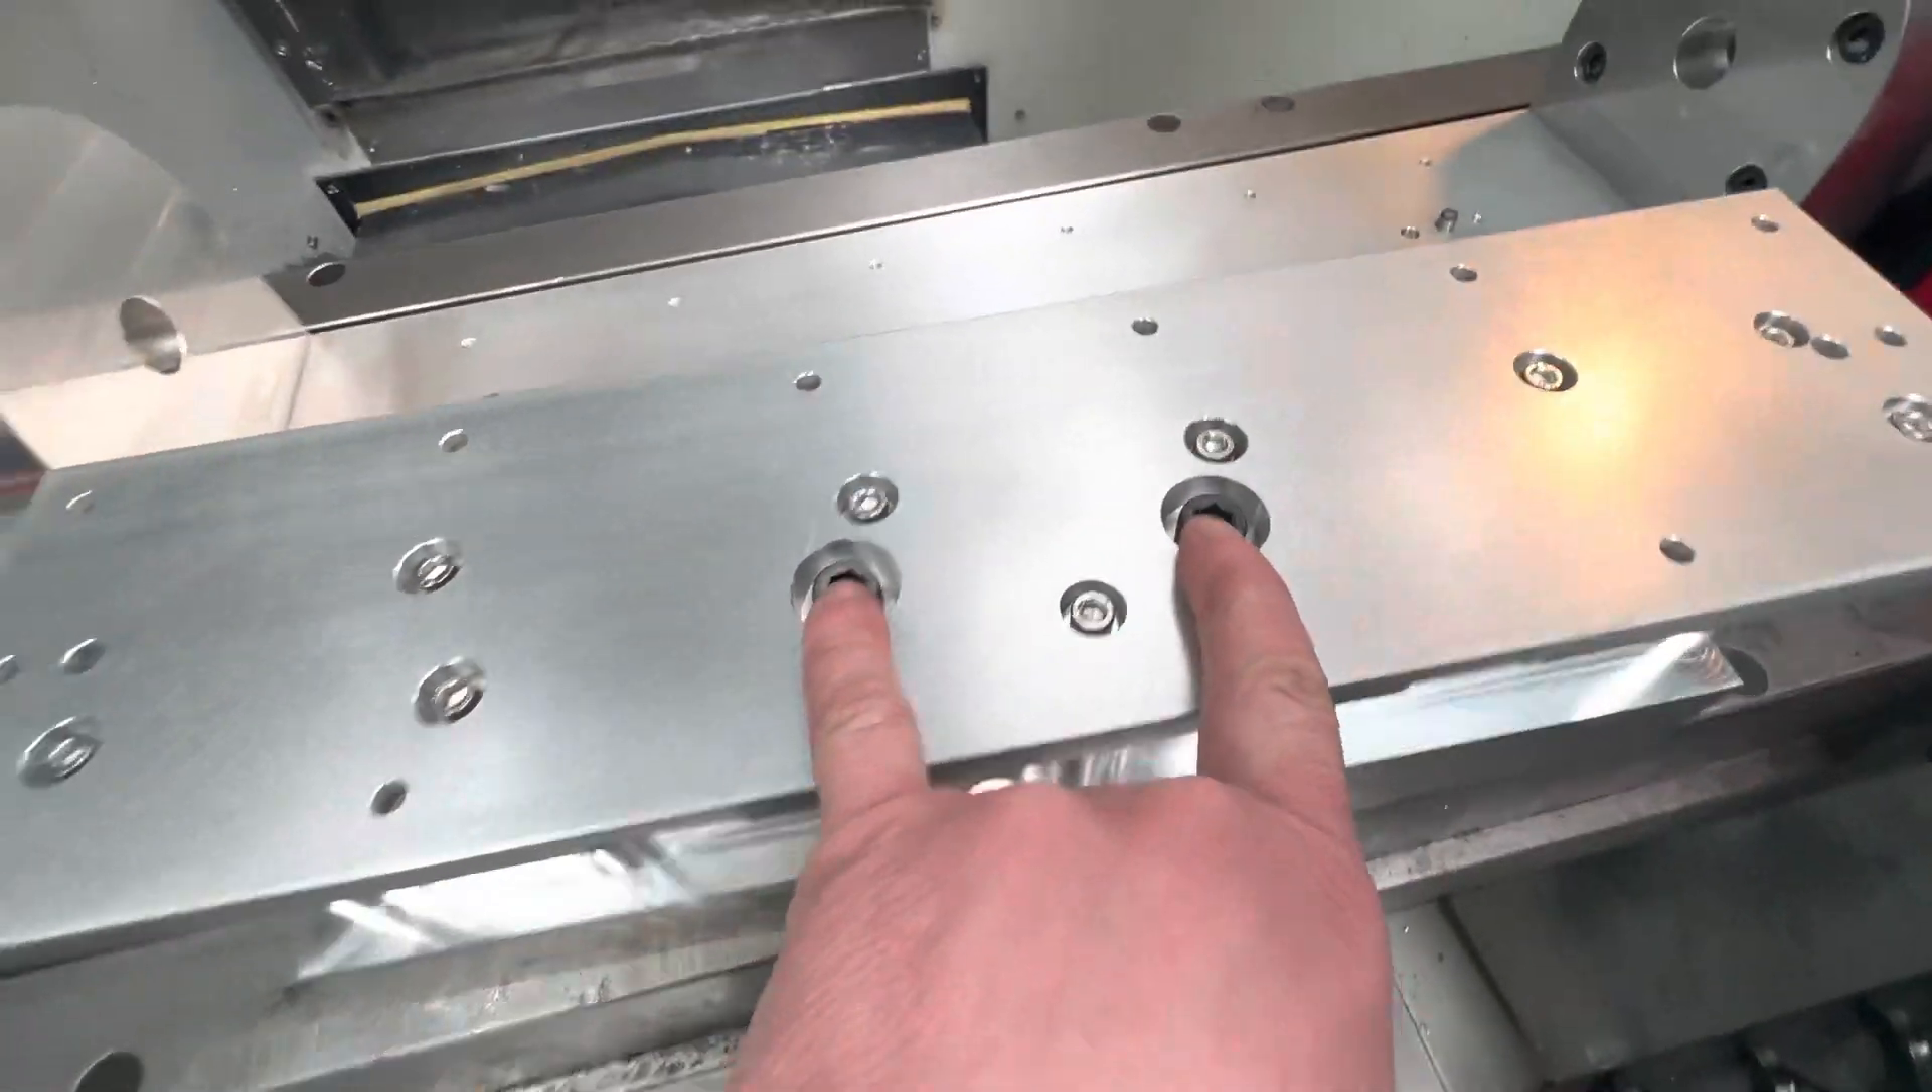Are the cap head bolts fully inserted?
Yes.